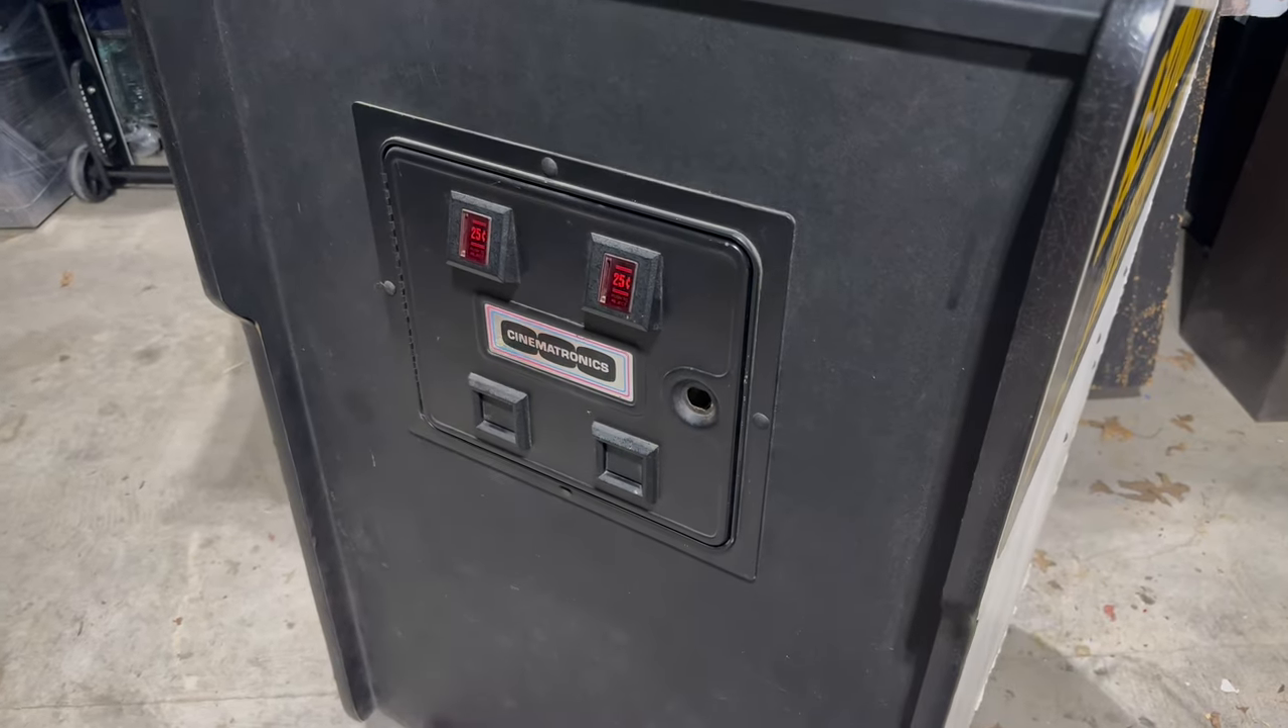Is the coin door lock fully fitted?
No.